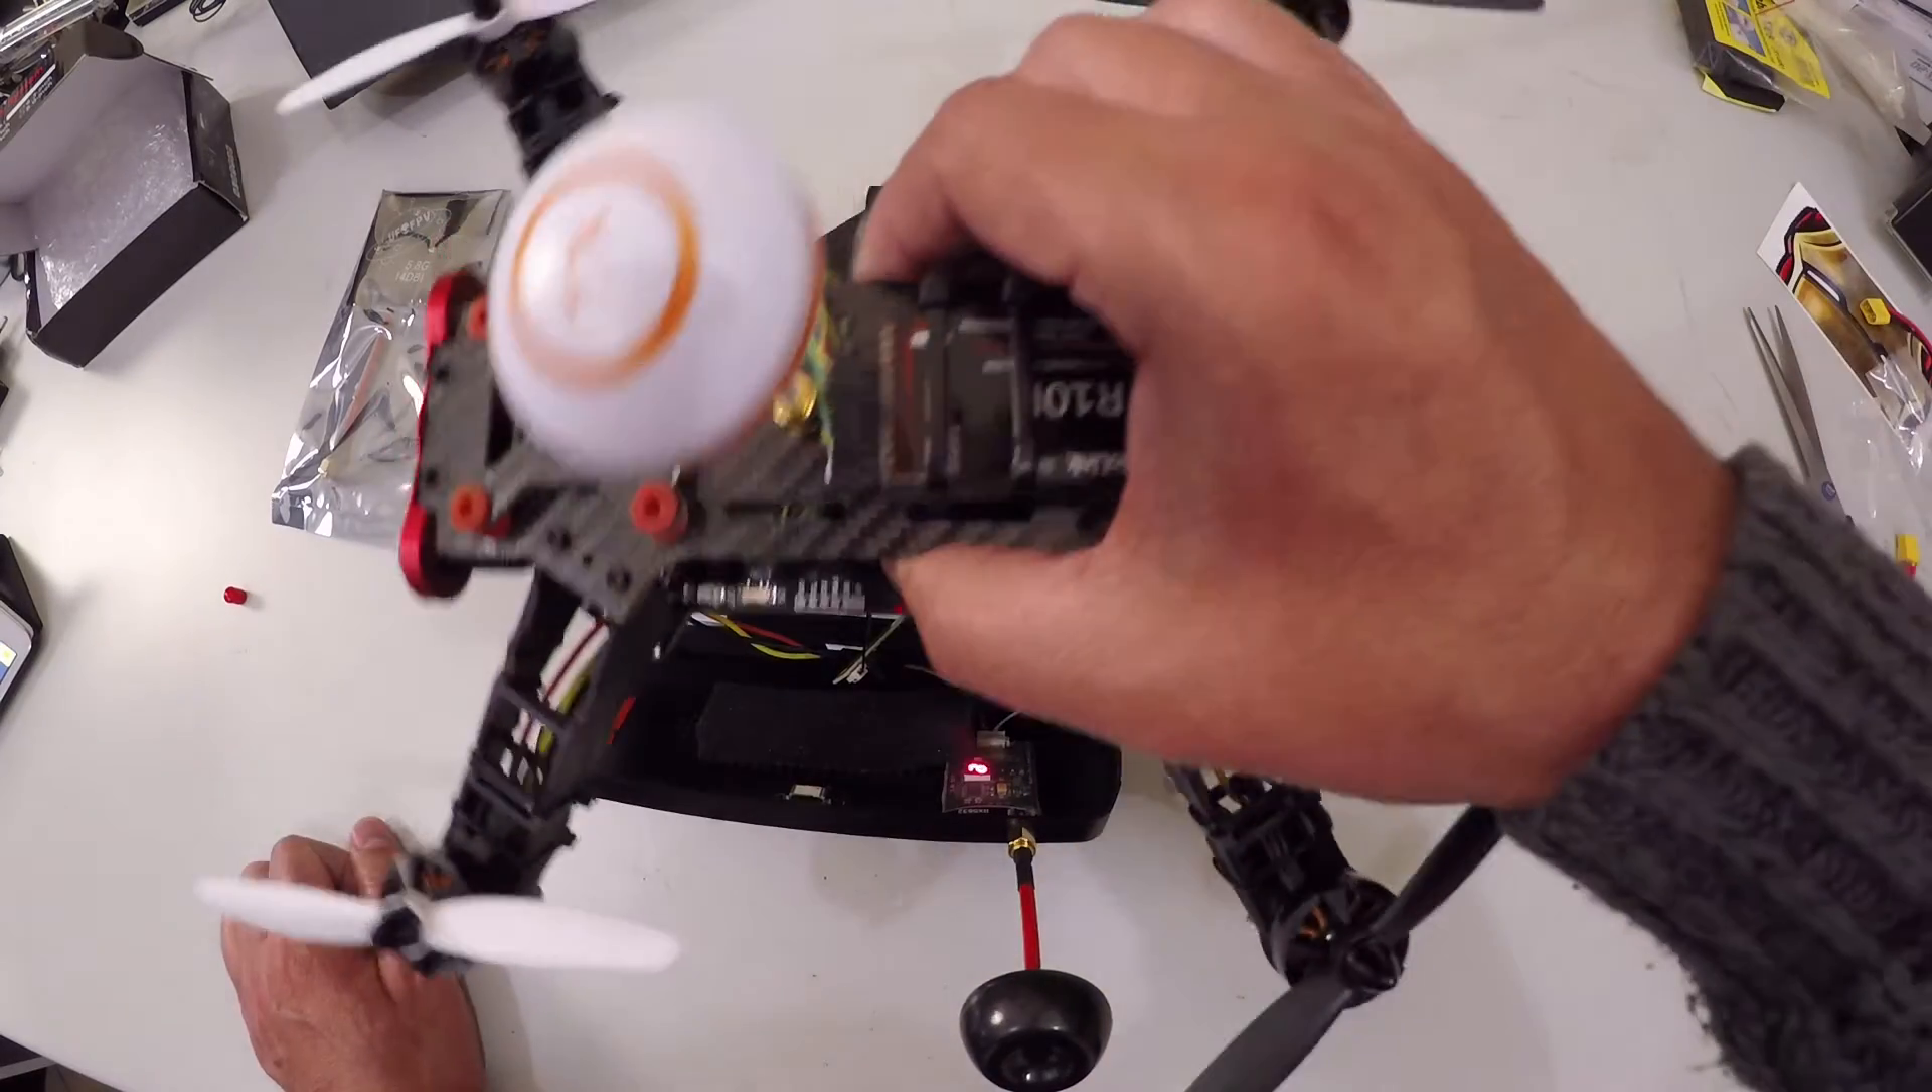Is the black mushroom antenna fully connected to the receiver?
Yes.